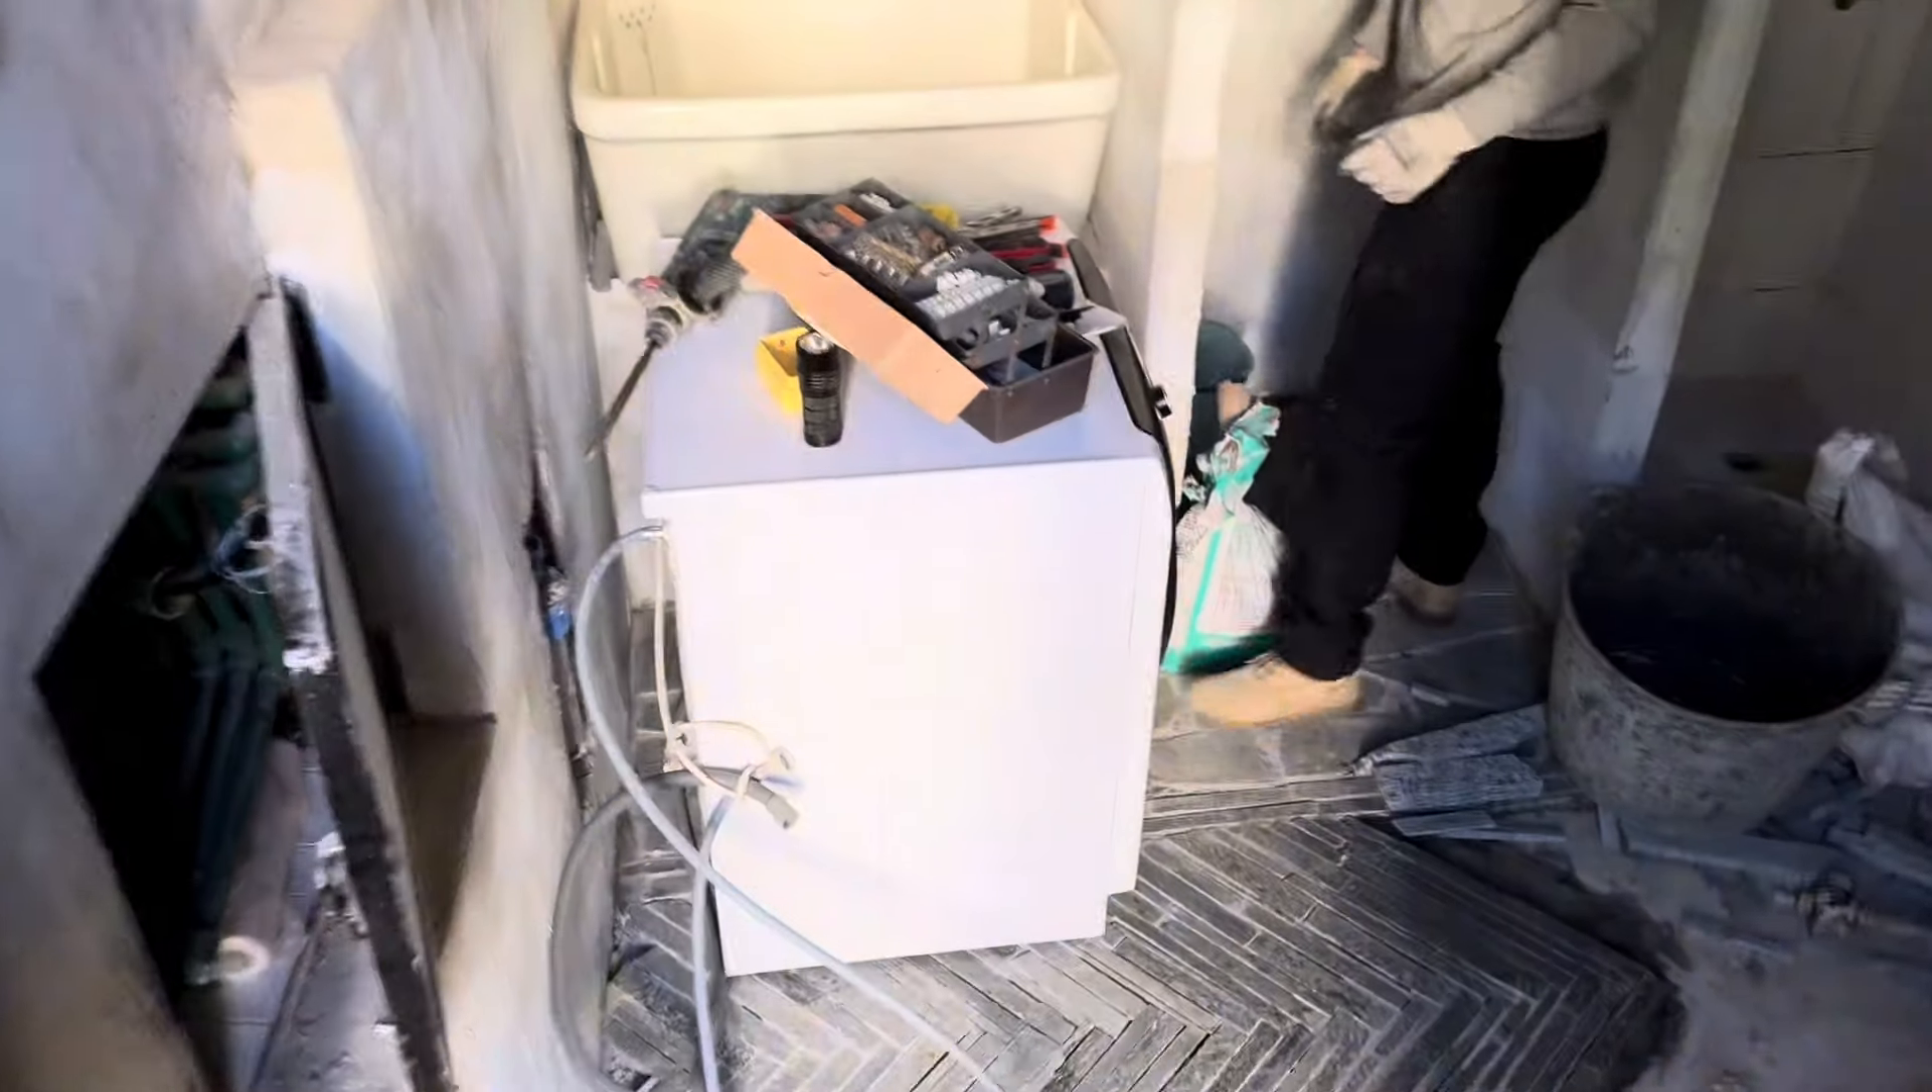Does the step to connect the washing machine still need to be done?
Yes.